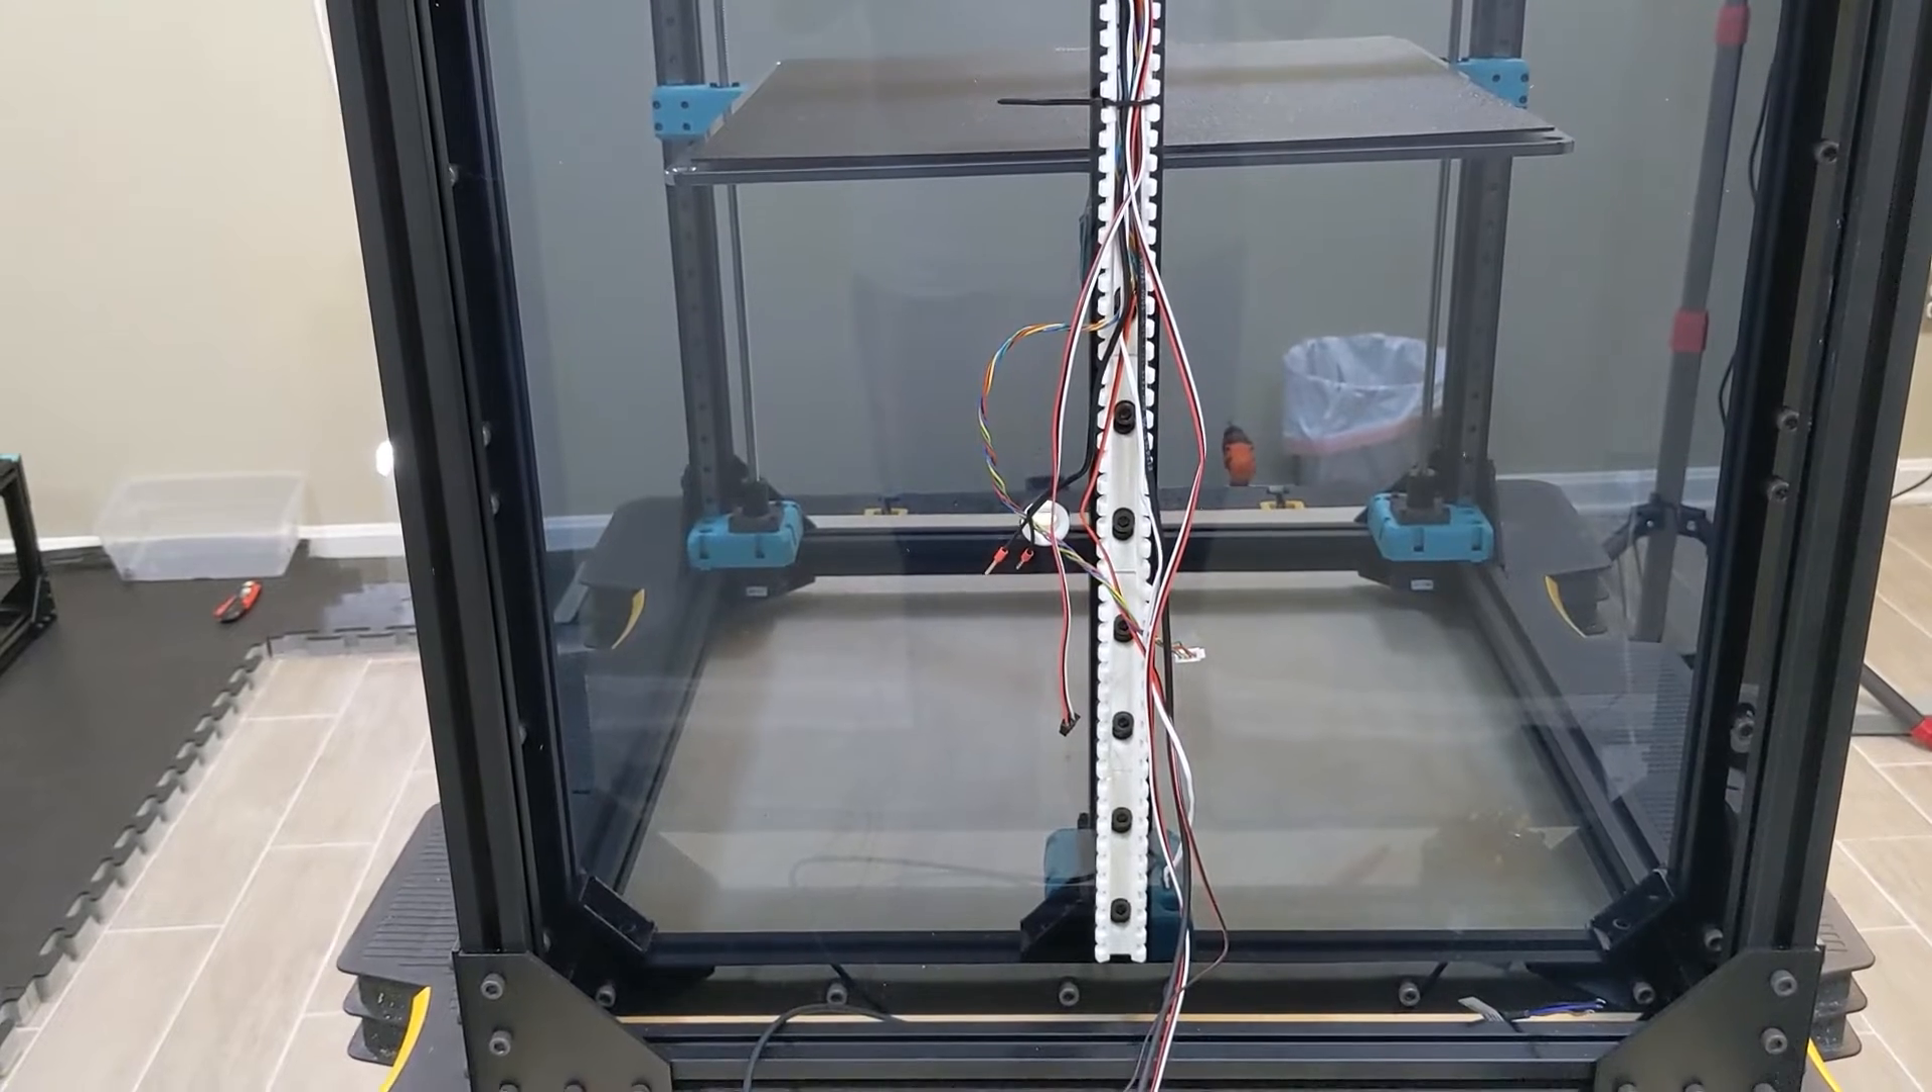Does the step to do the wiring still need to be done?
Yes.